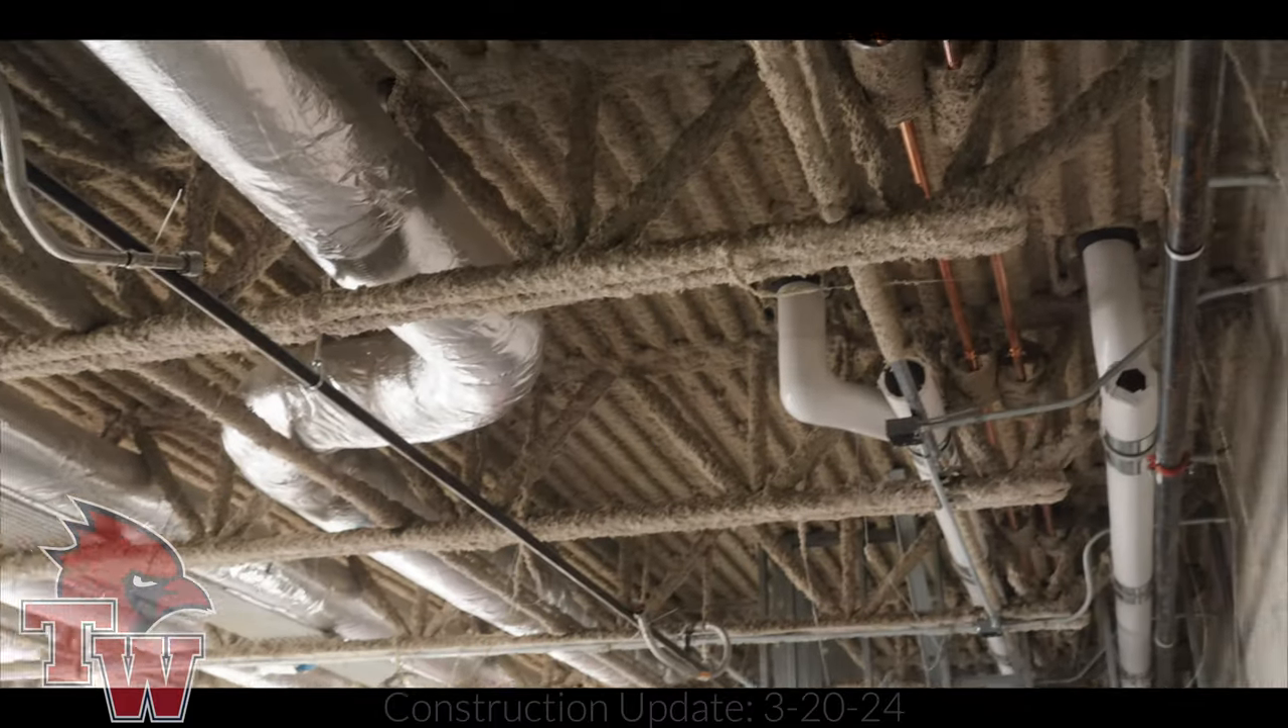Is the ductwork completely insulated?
Yes.